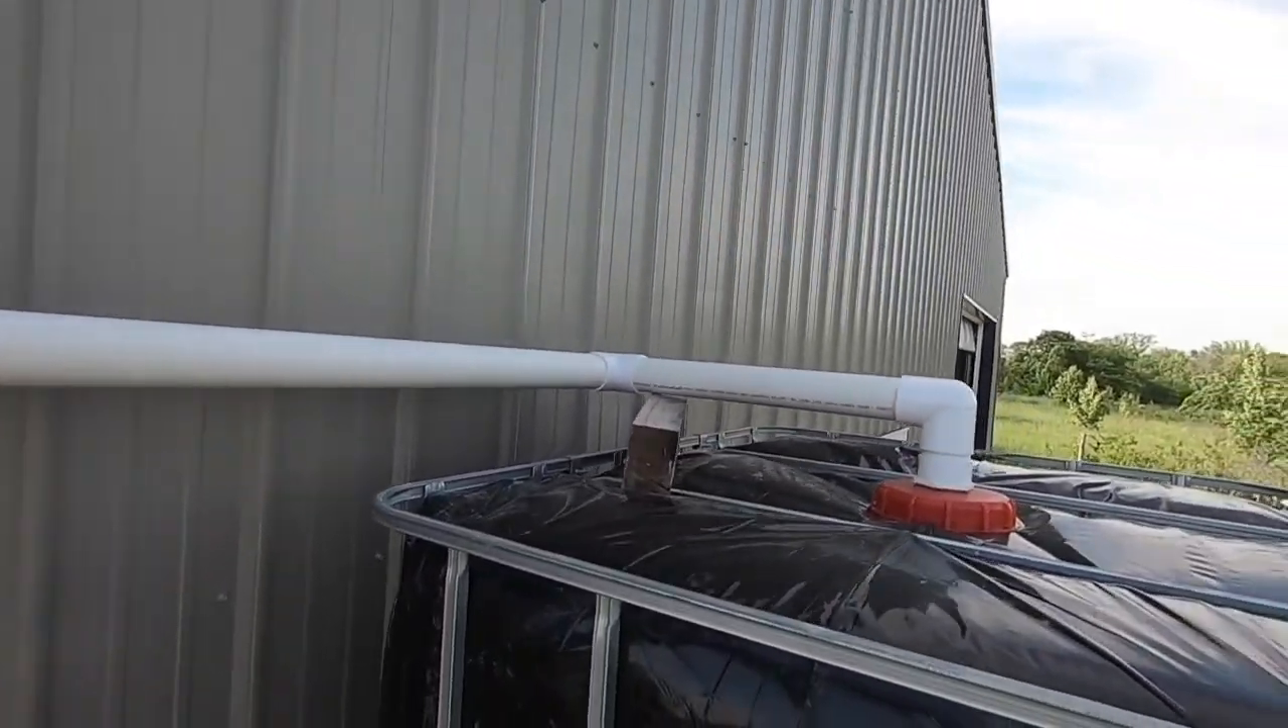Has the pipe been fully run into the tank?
Yes.